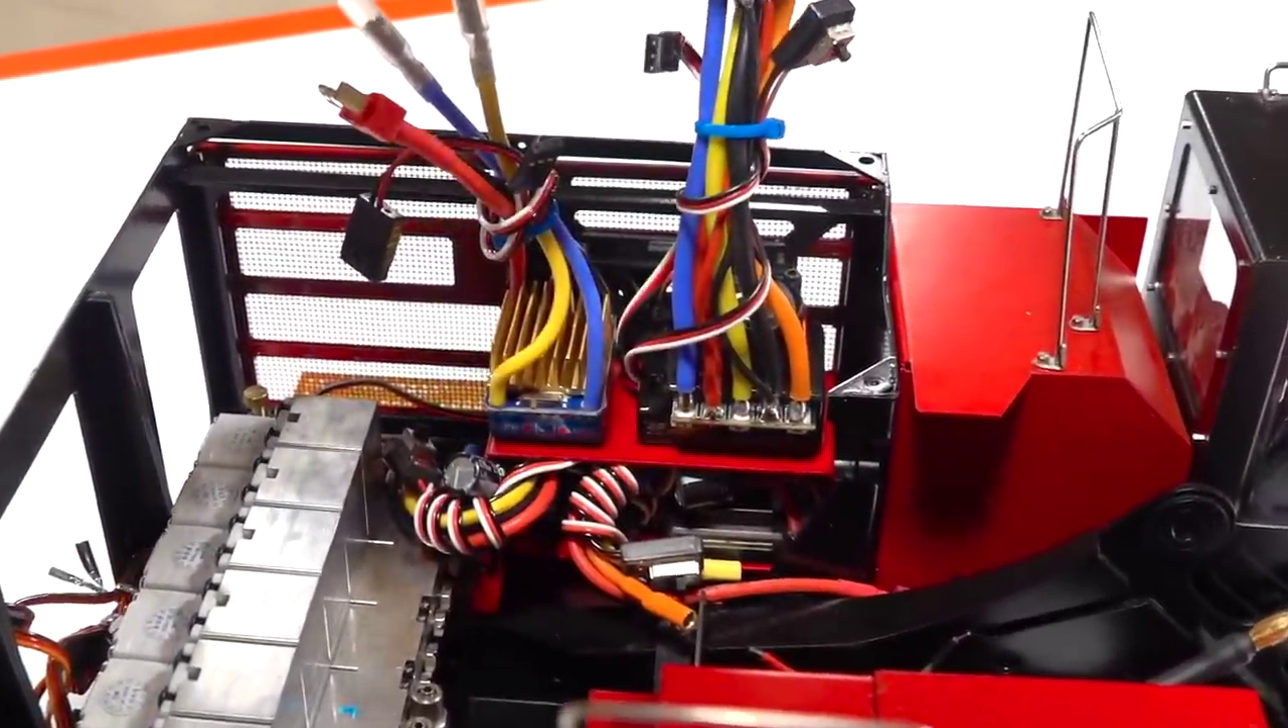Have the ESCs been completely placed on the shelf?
Yes.